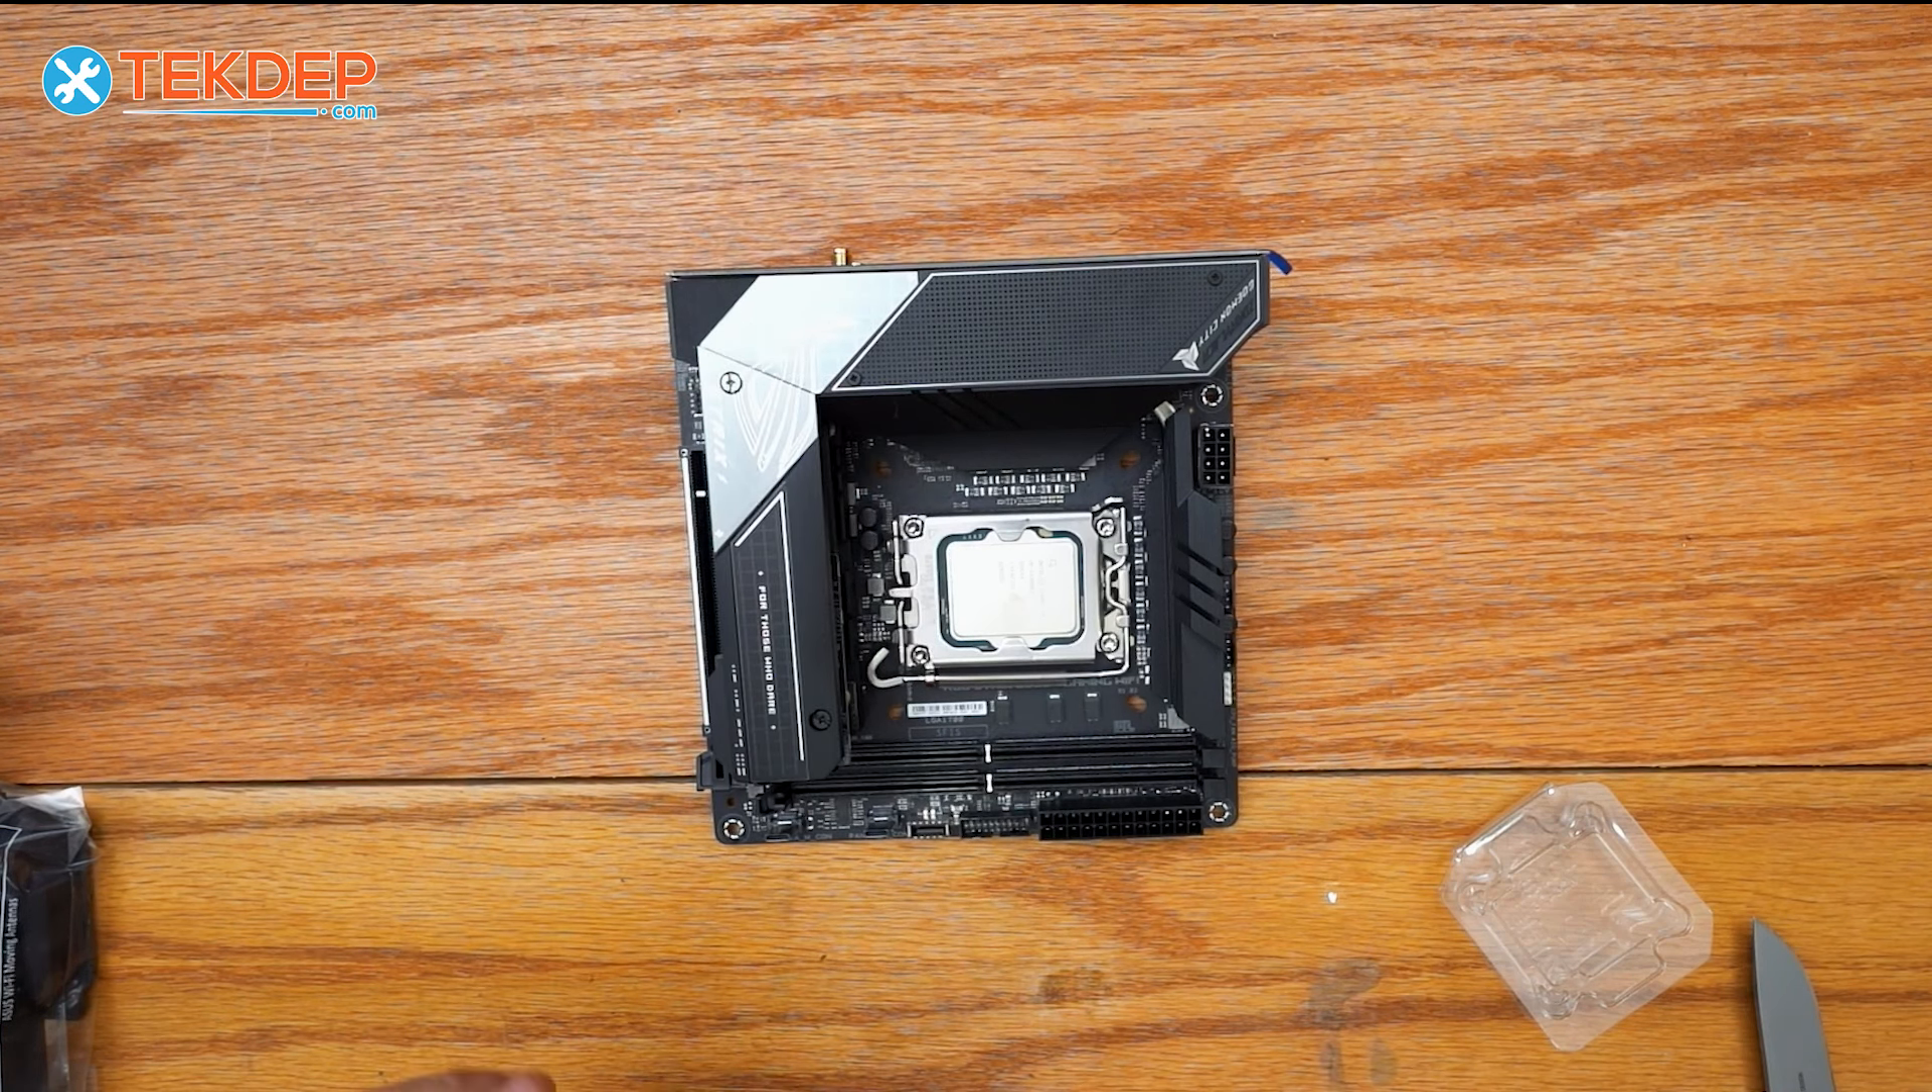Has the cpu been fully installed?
Yes.